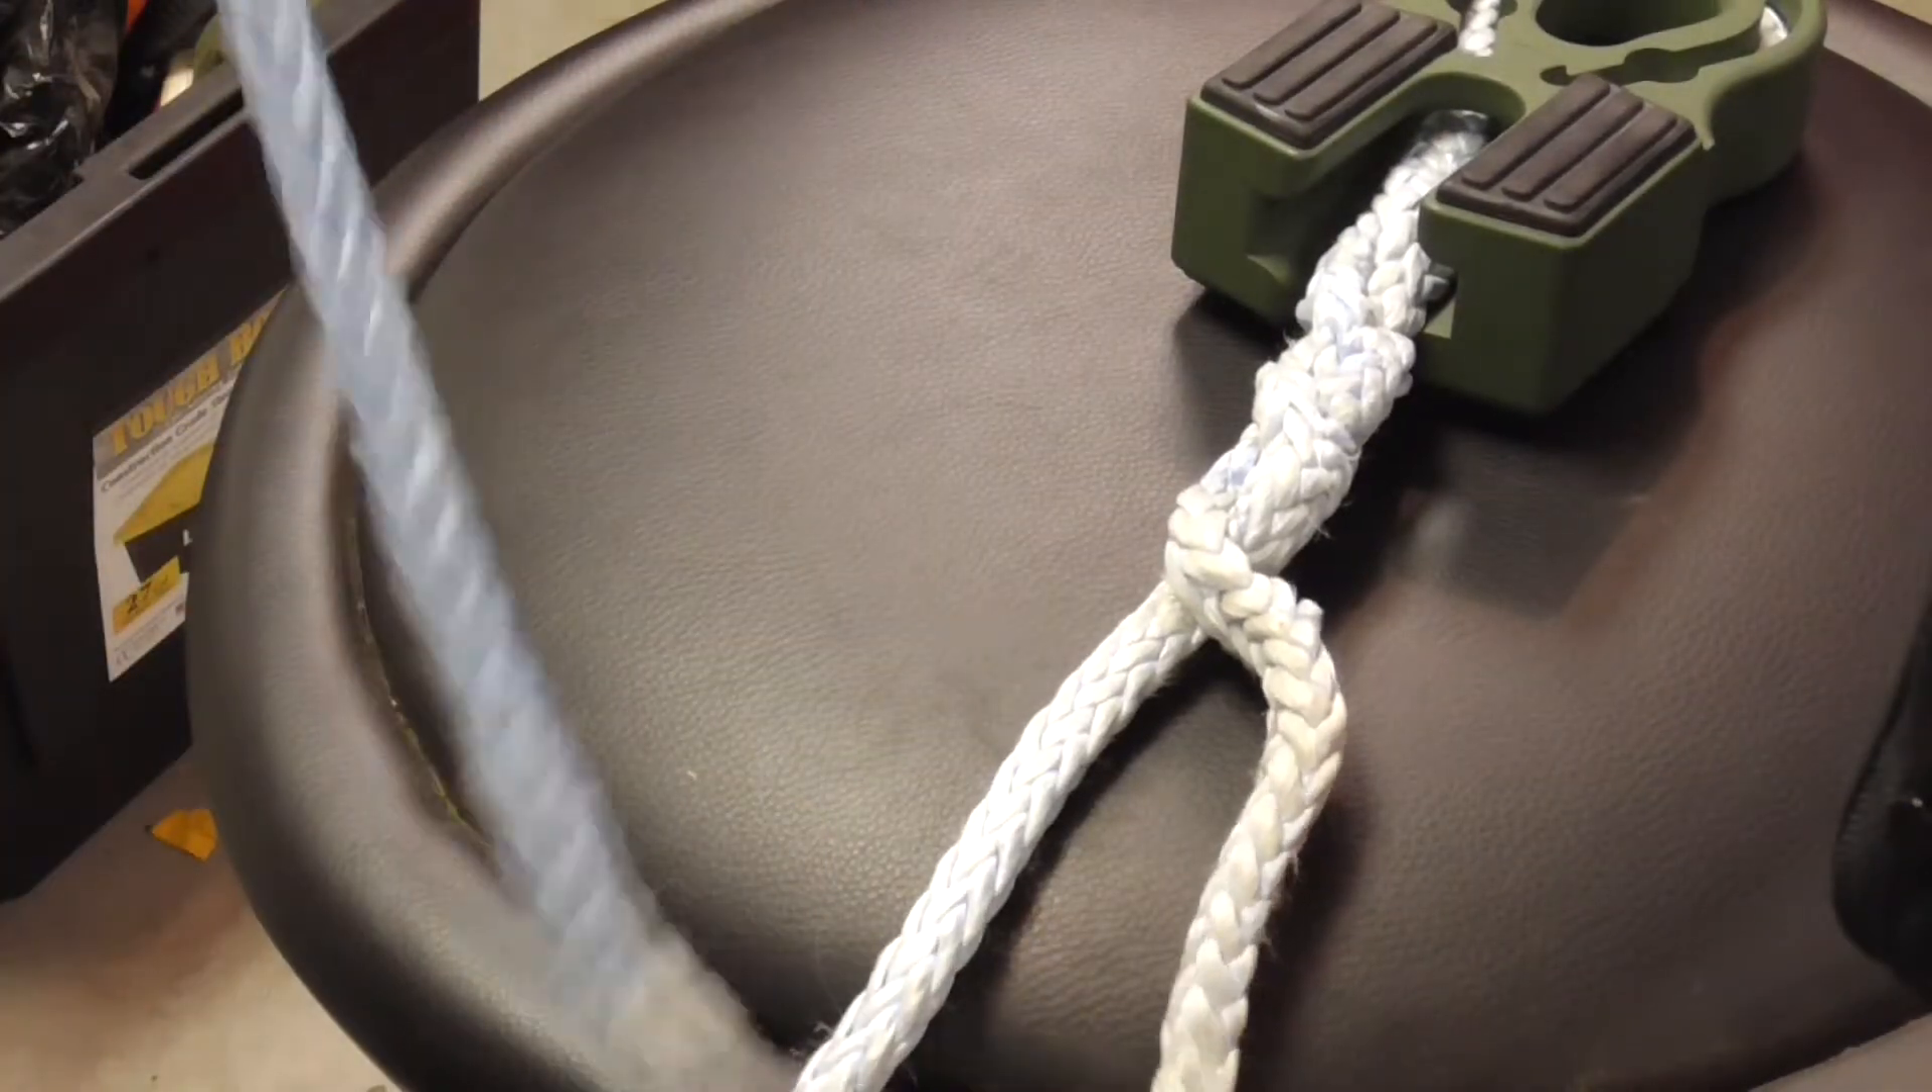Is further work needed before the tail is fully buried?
Yes.